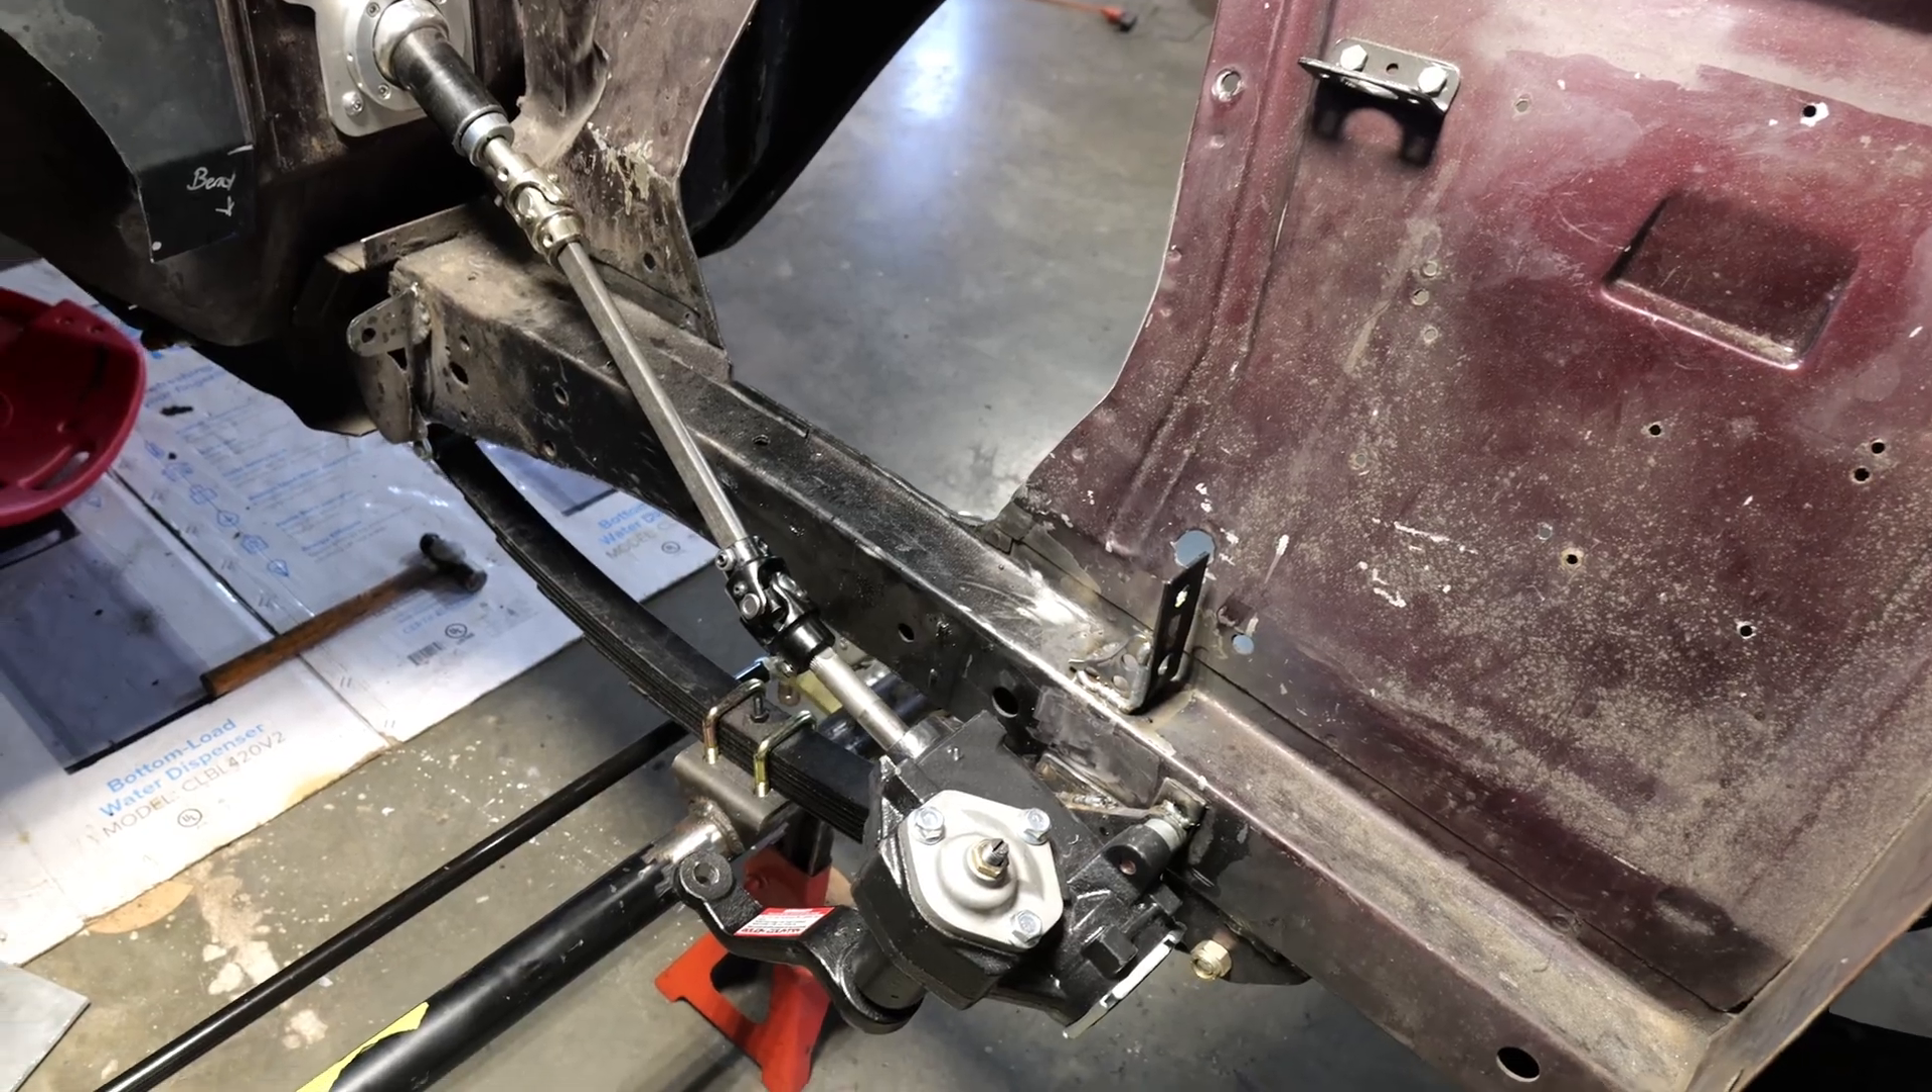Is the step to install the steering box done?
Yes.